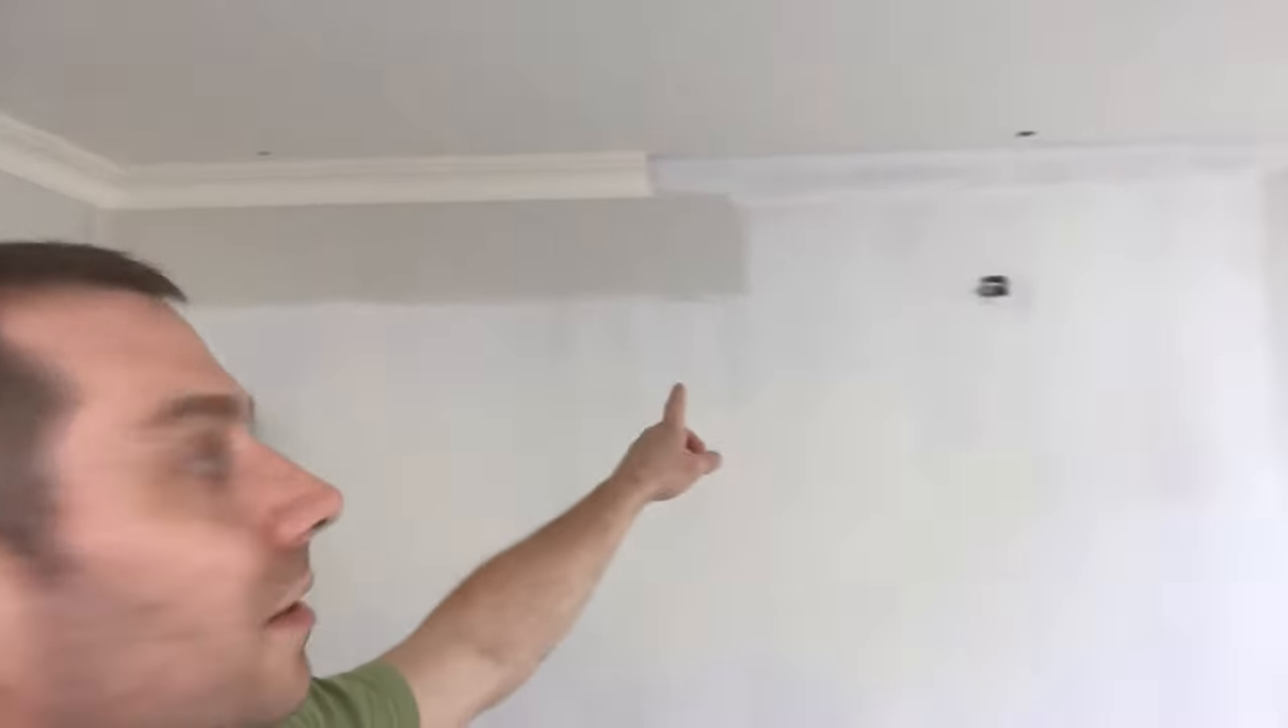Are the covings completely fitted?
No.